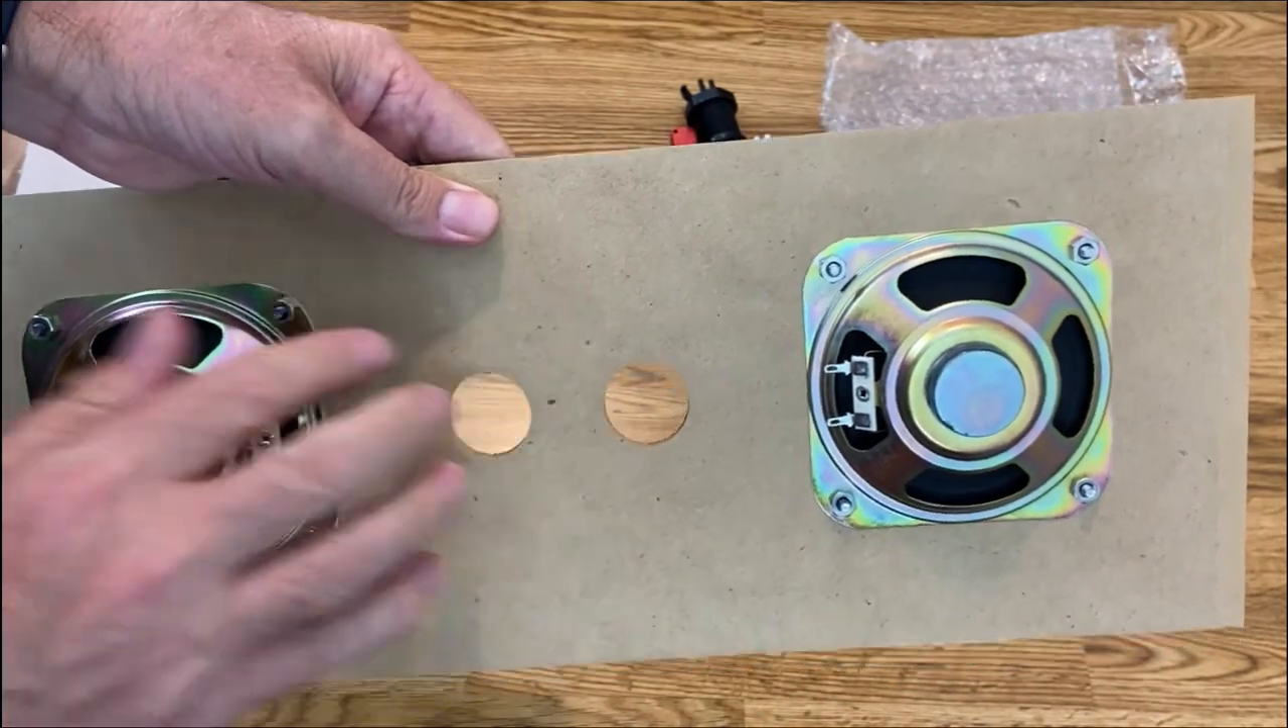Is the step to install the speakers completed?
Yes.